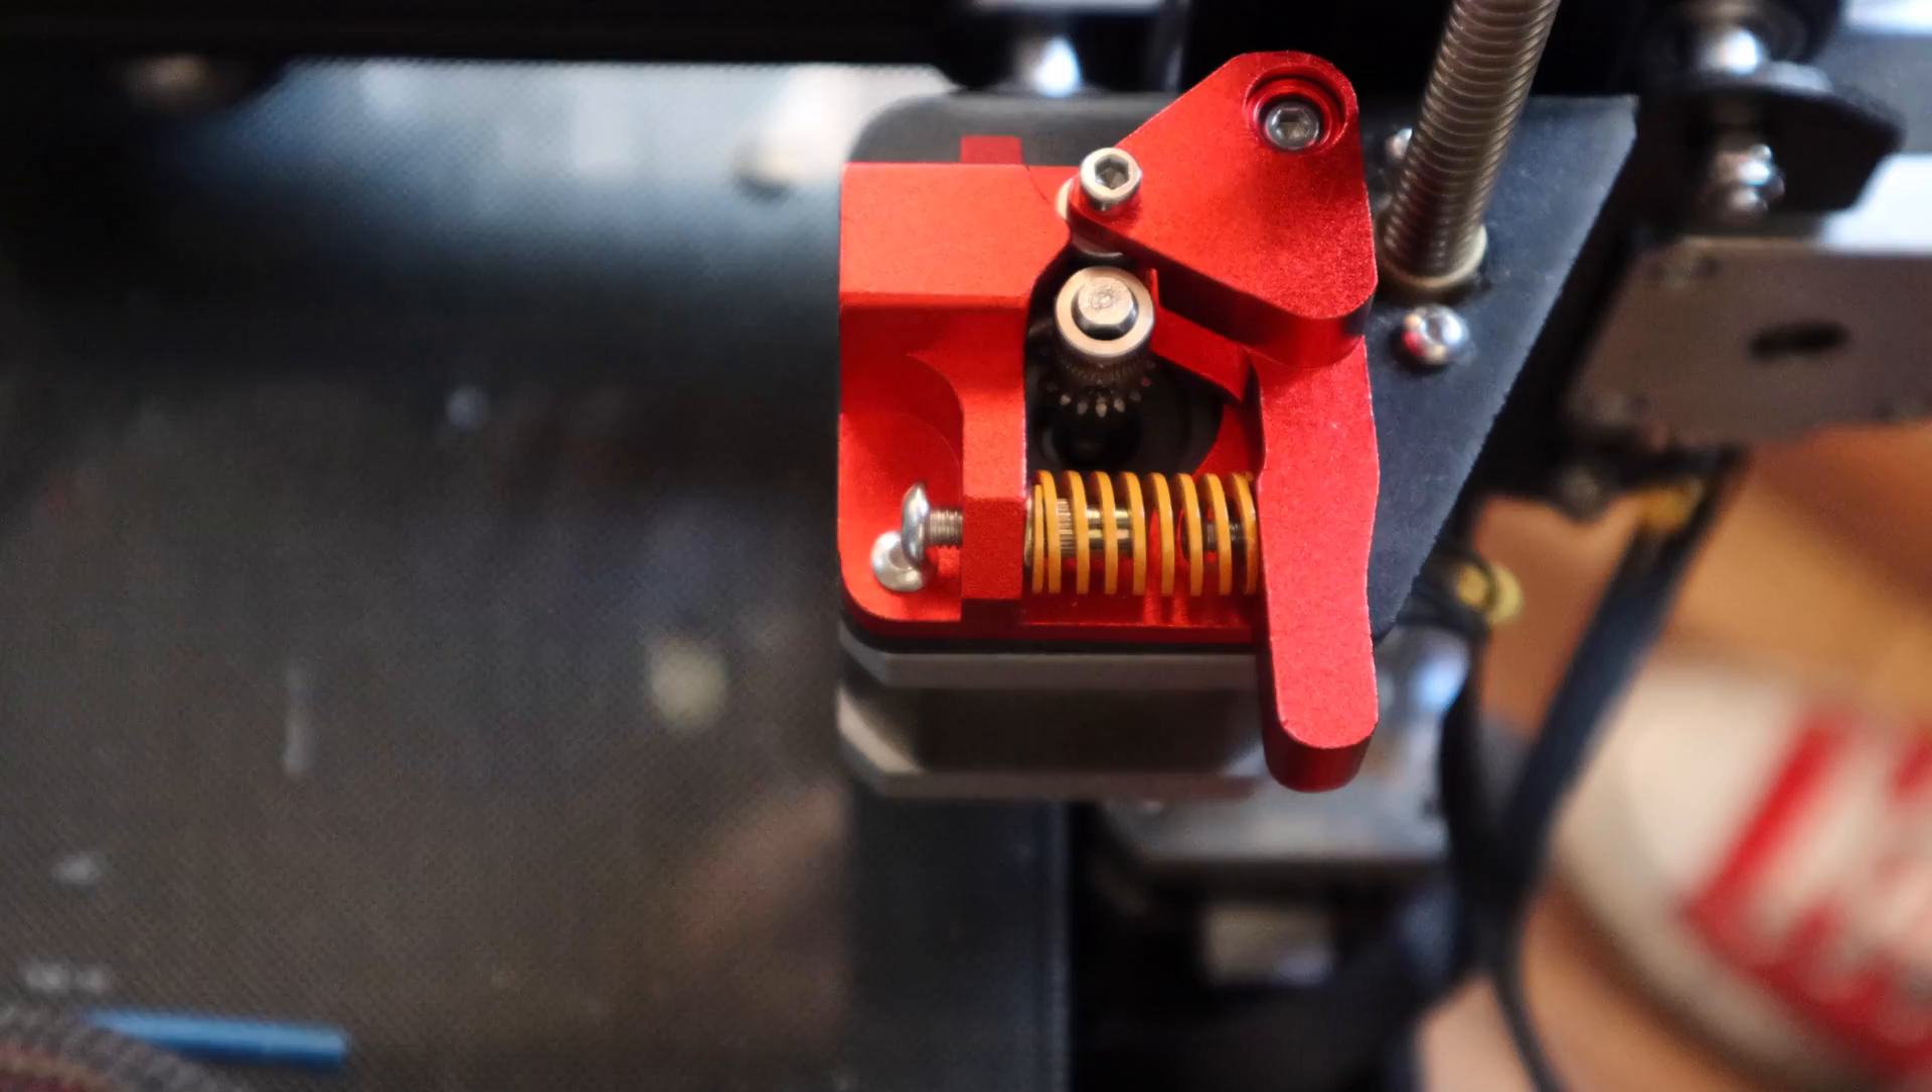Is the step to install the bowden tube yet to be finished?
Yes.